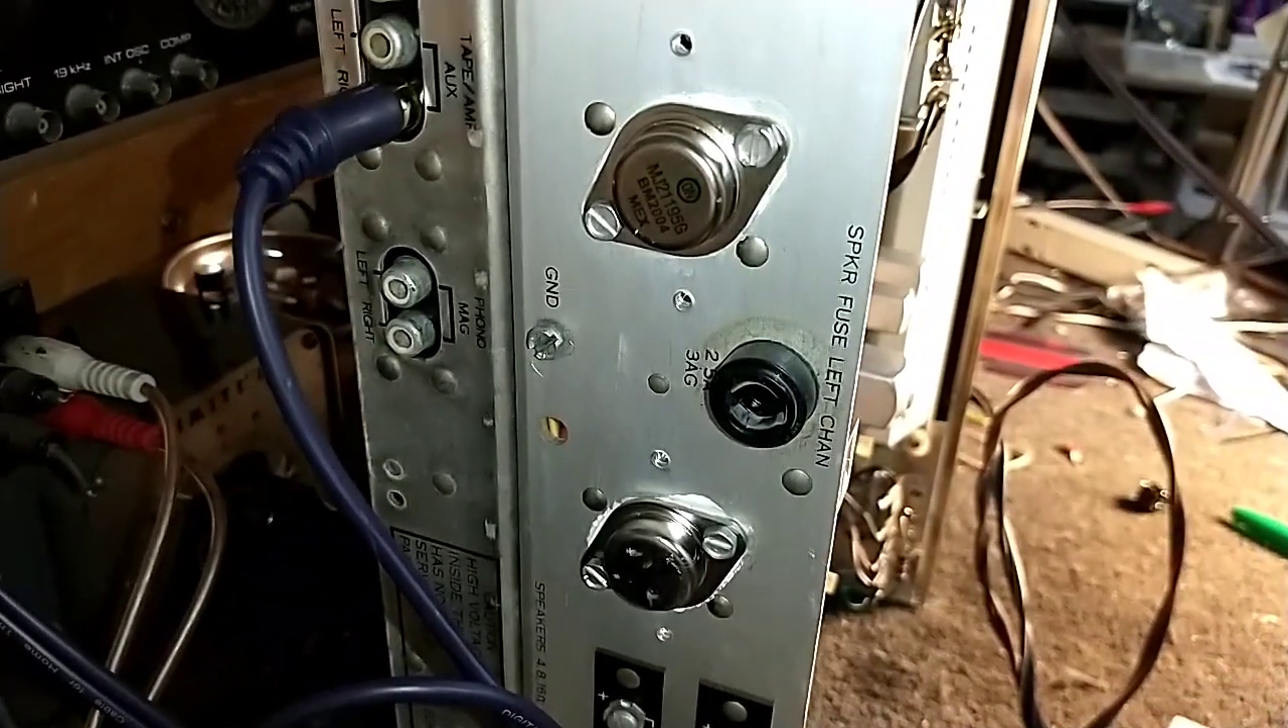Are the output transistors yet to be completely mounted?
No.